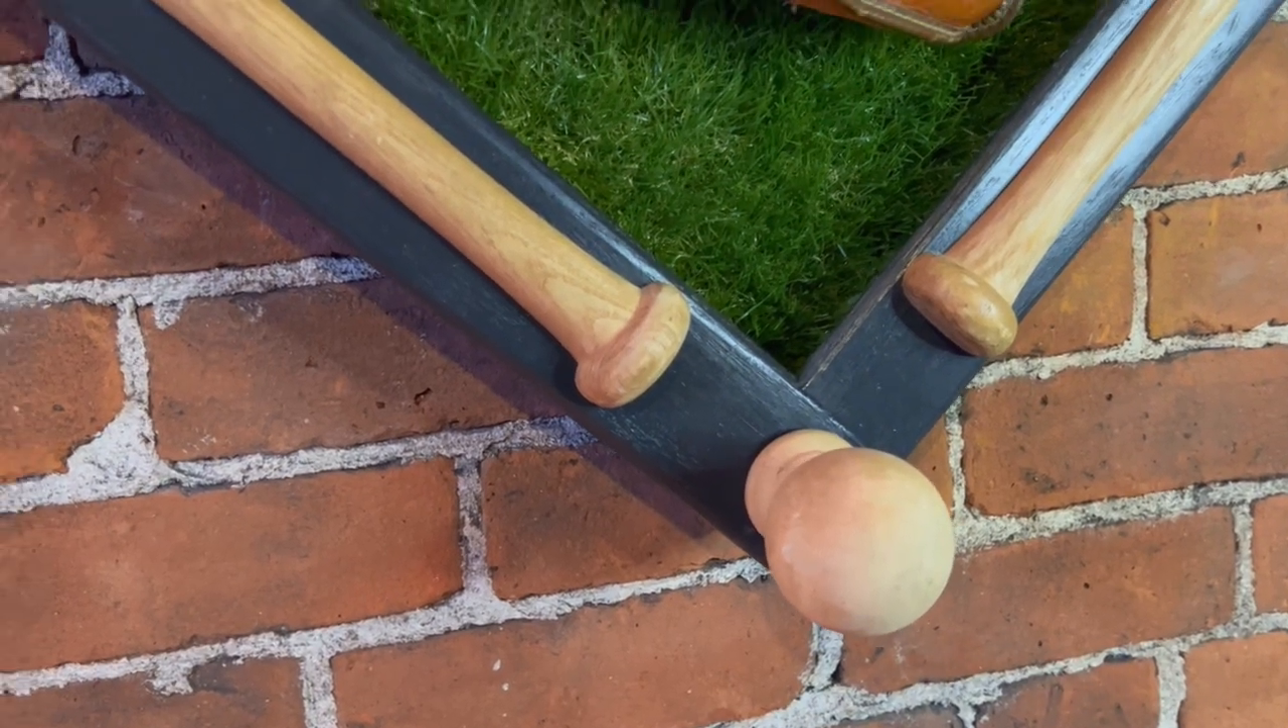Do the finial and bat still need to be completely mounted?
No.